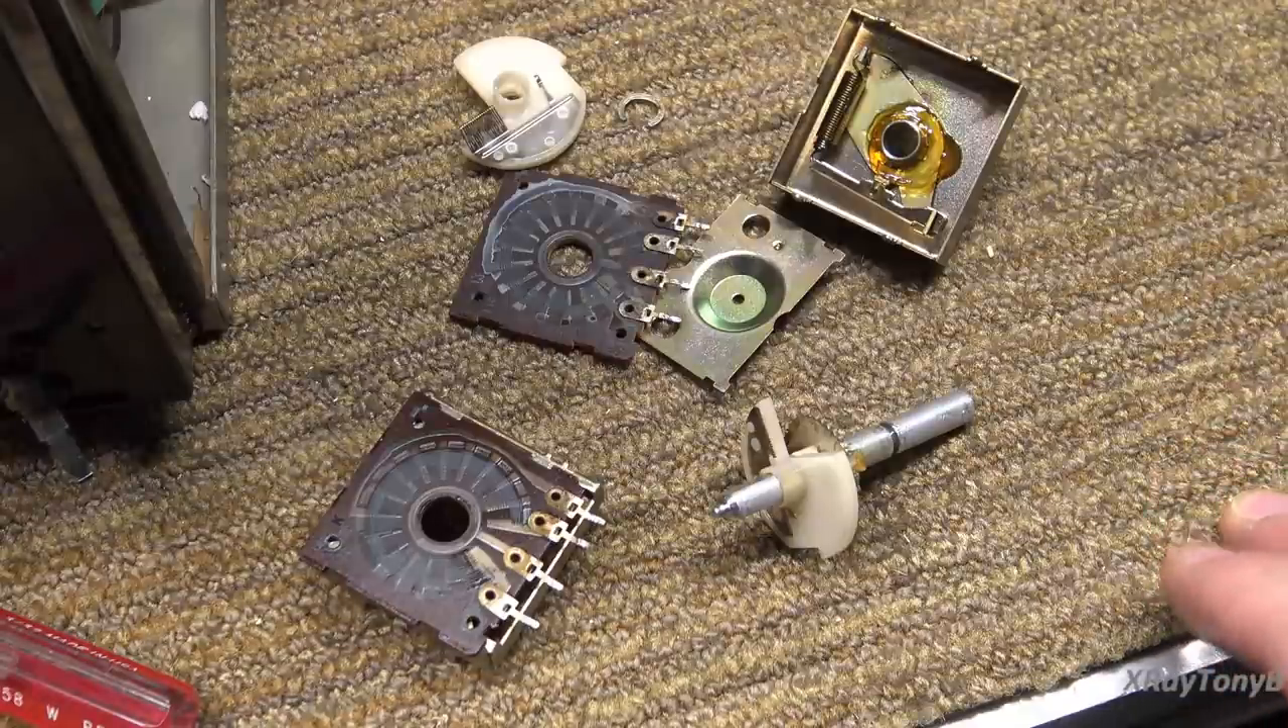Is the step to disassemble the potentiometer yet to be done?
No.